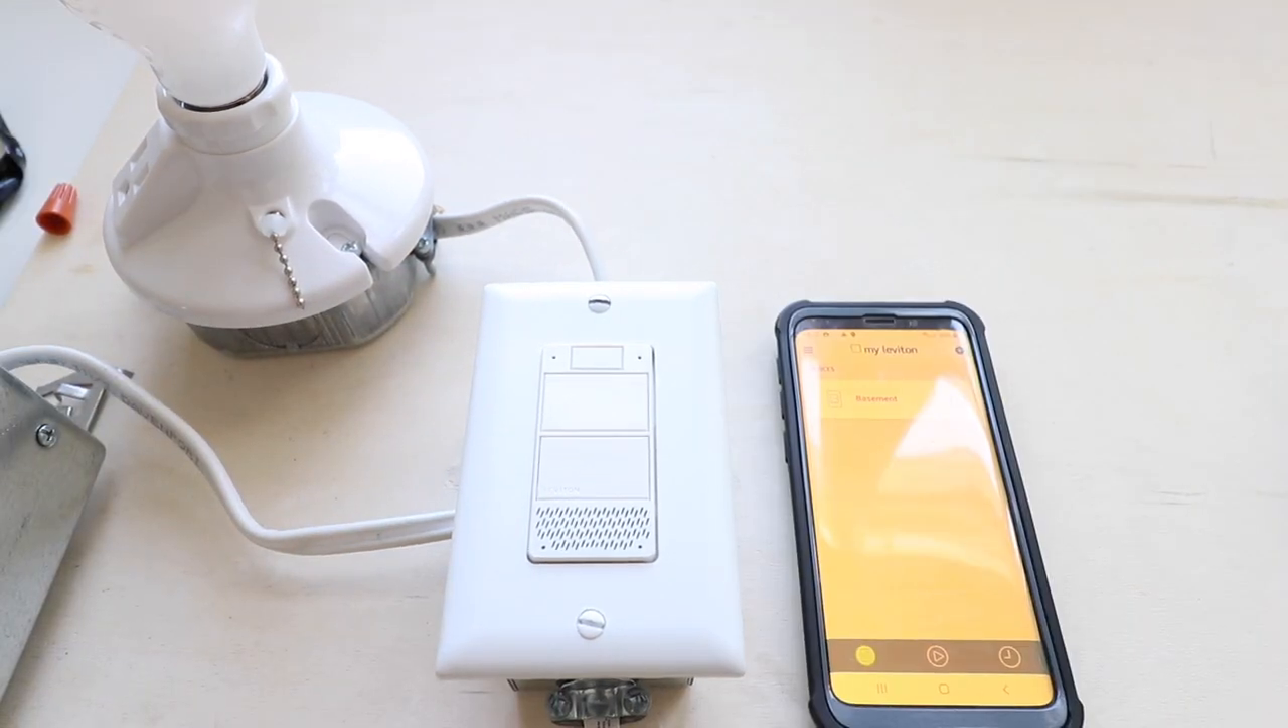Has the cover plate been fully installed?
Yes.